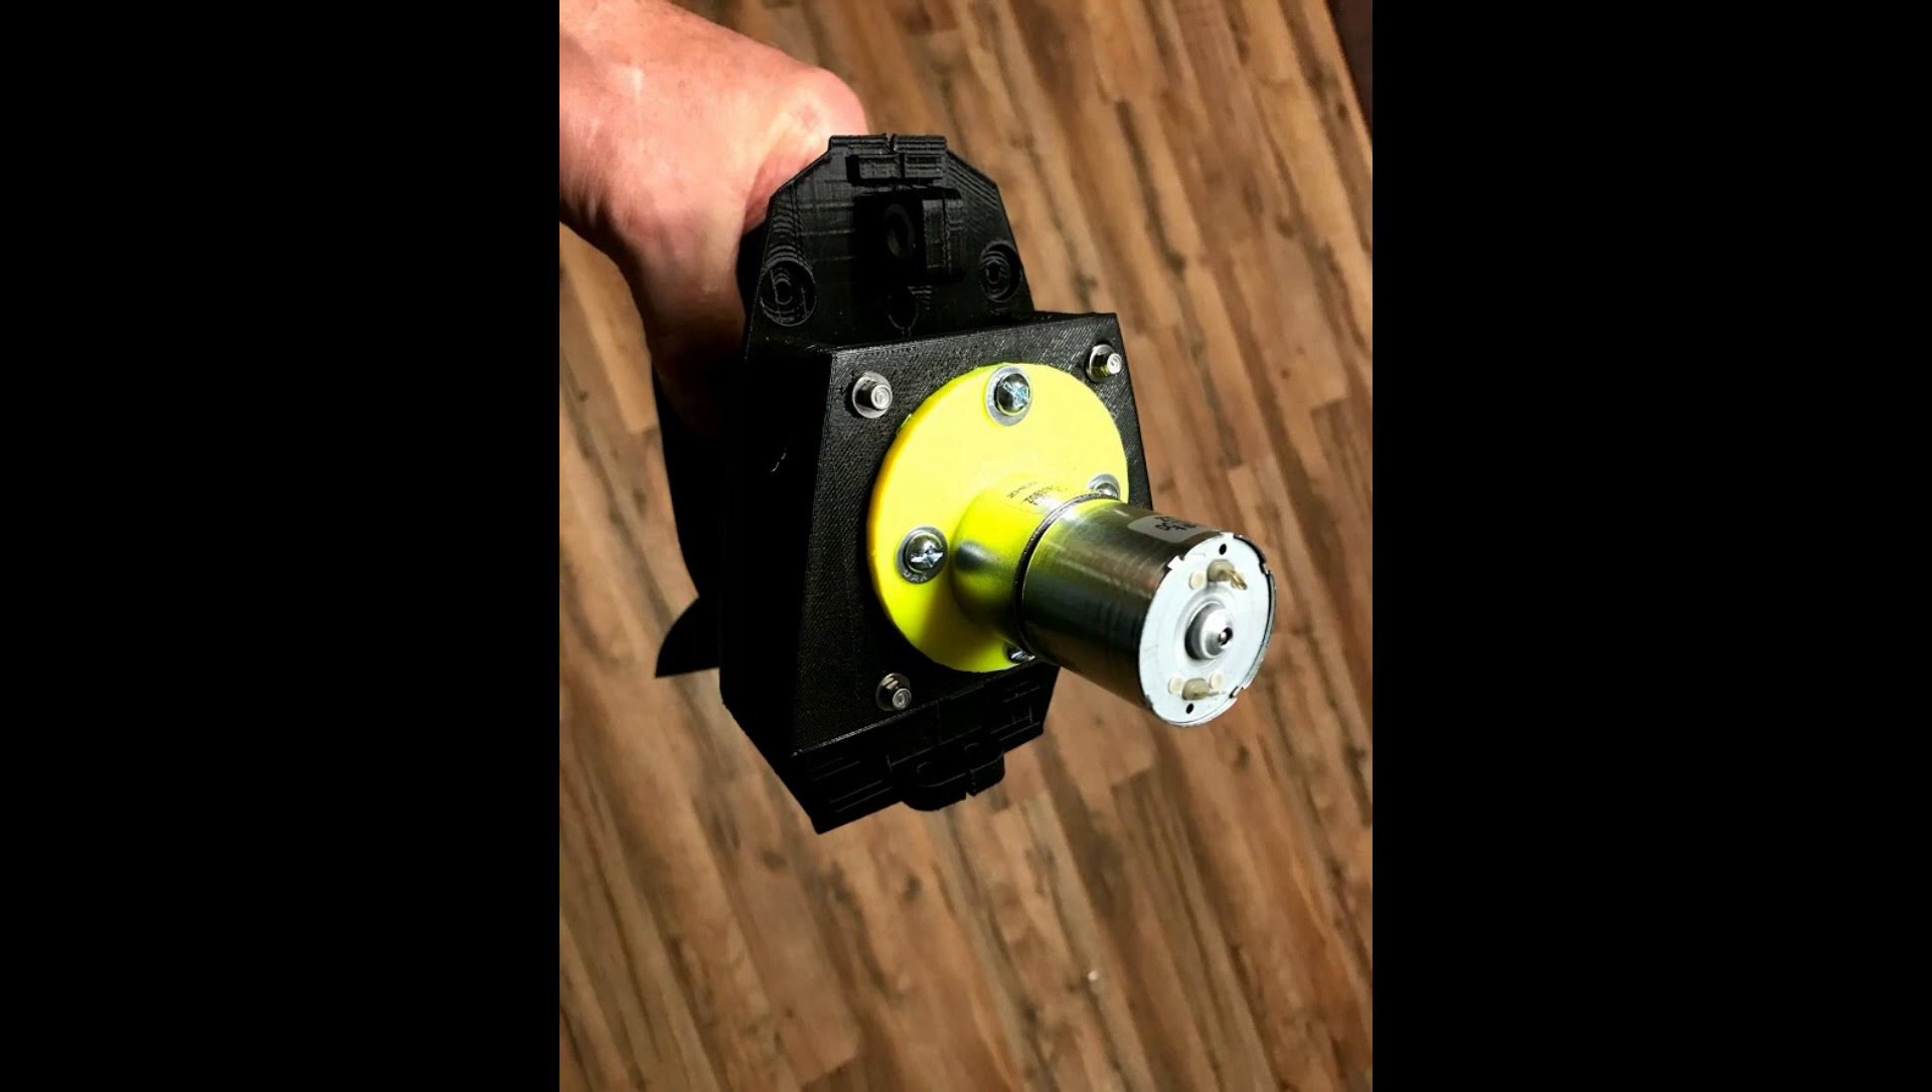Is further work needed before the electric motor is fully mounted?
No.